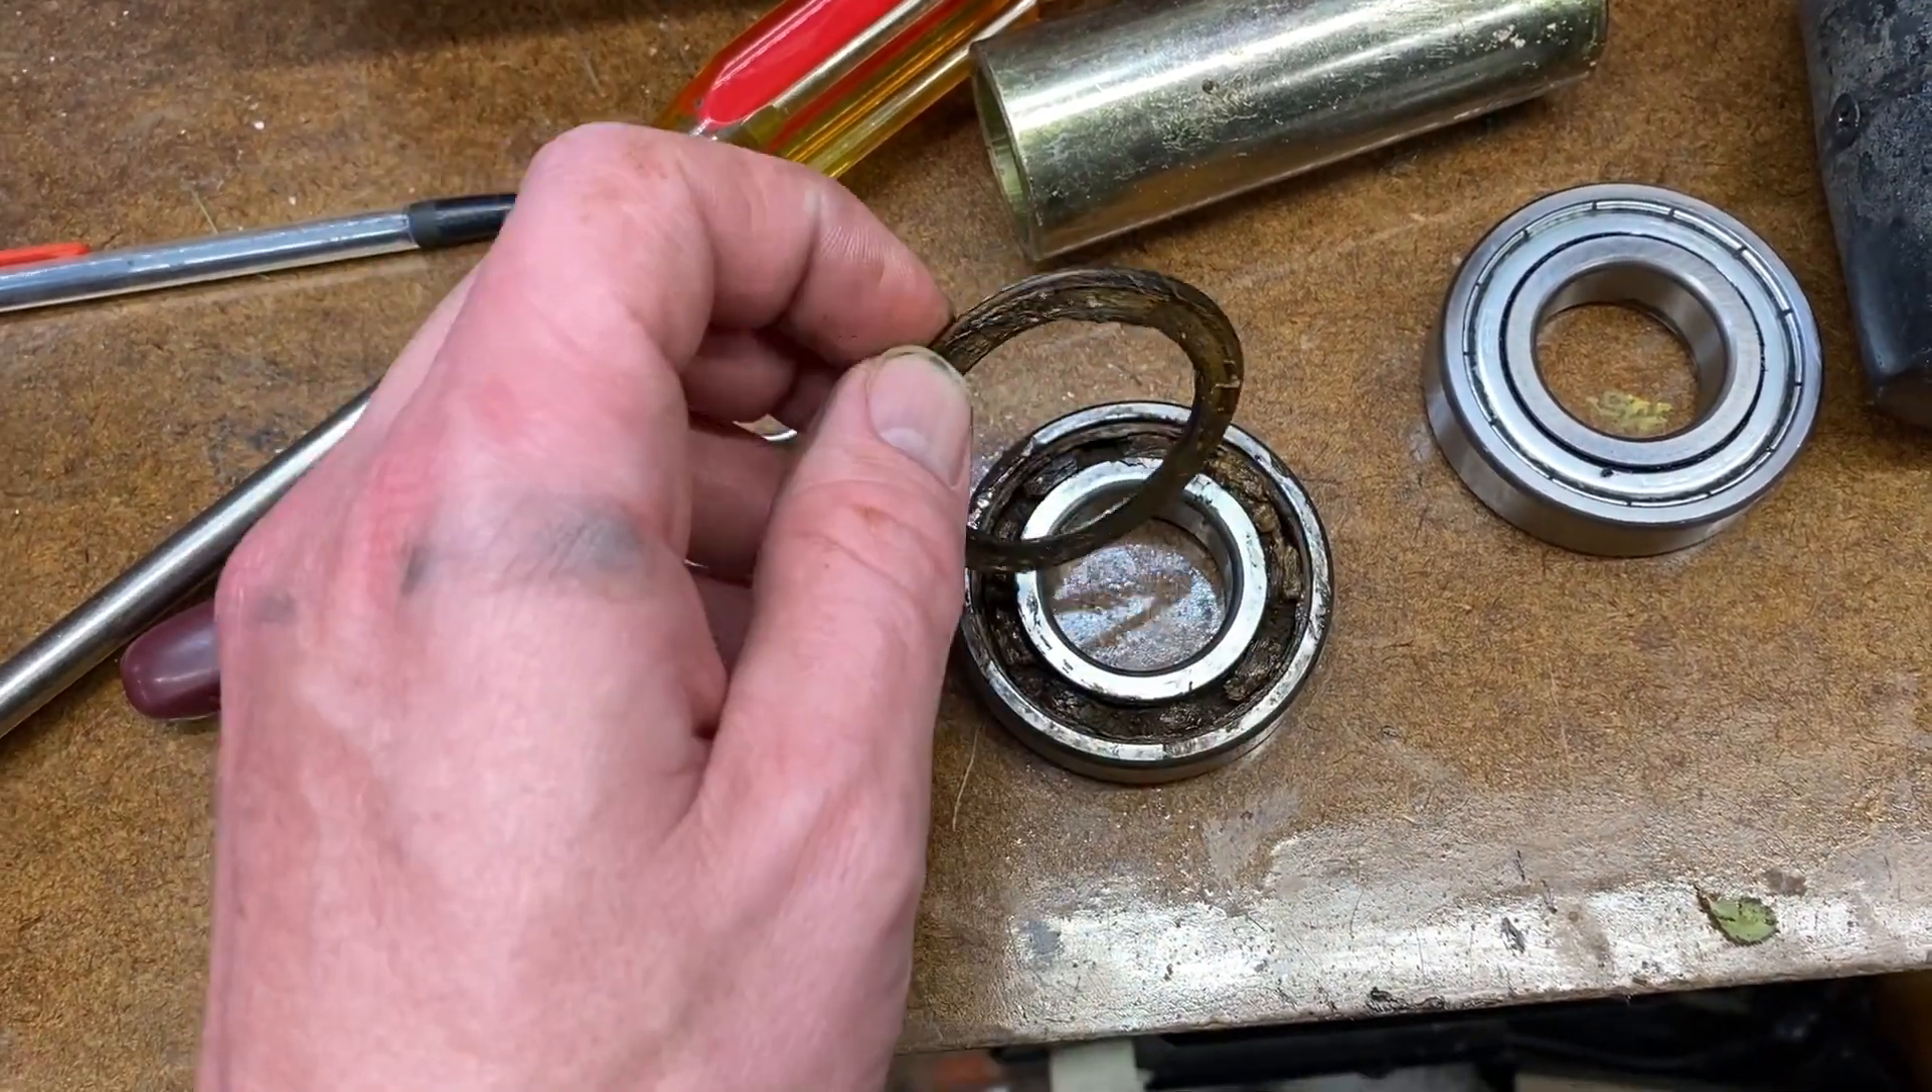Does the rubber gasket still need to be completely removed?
No.